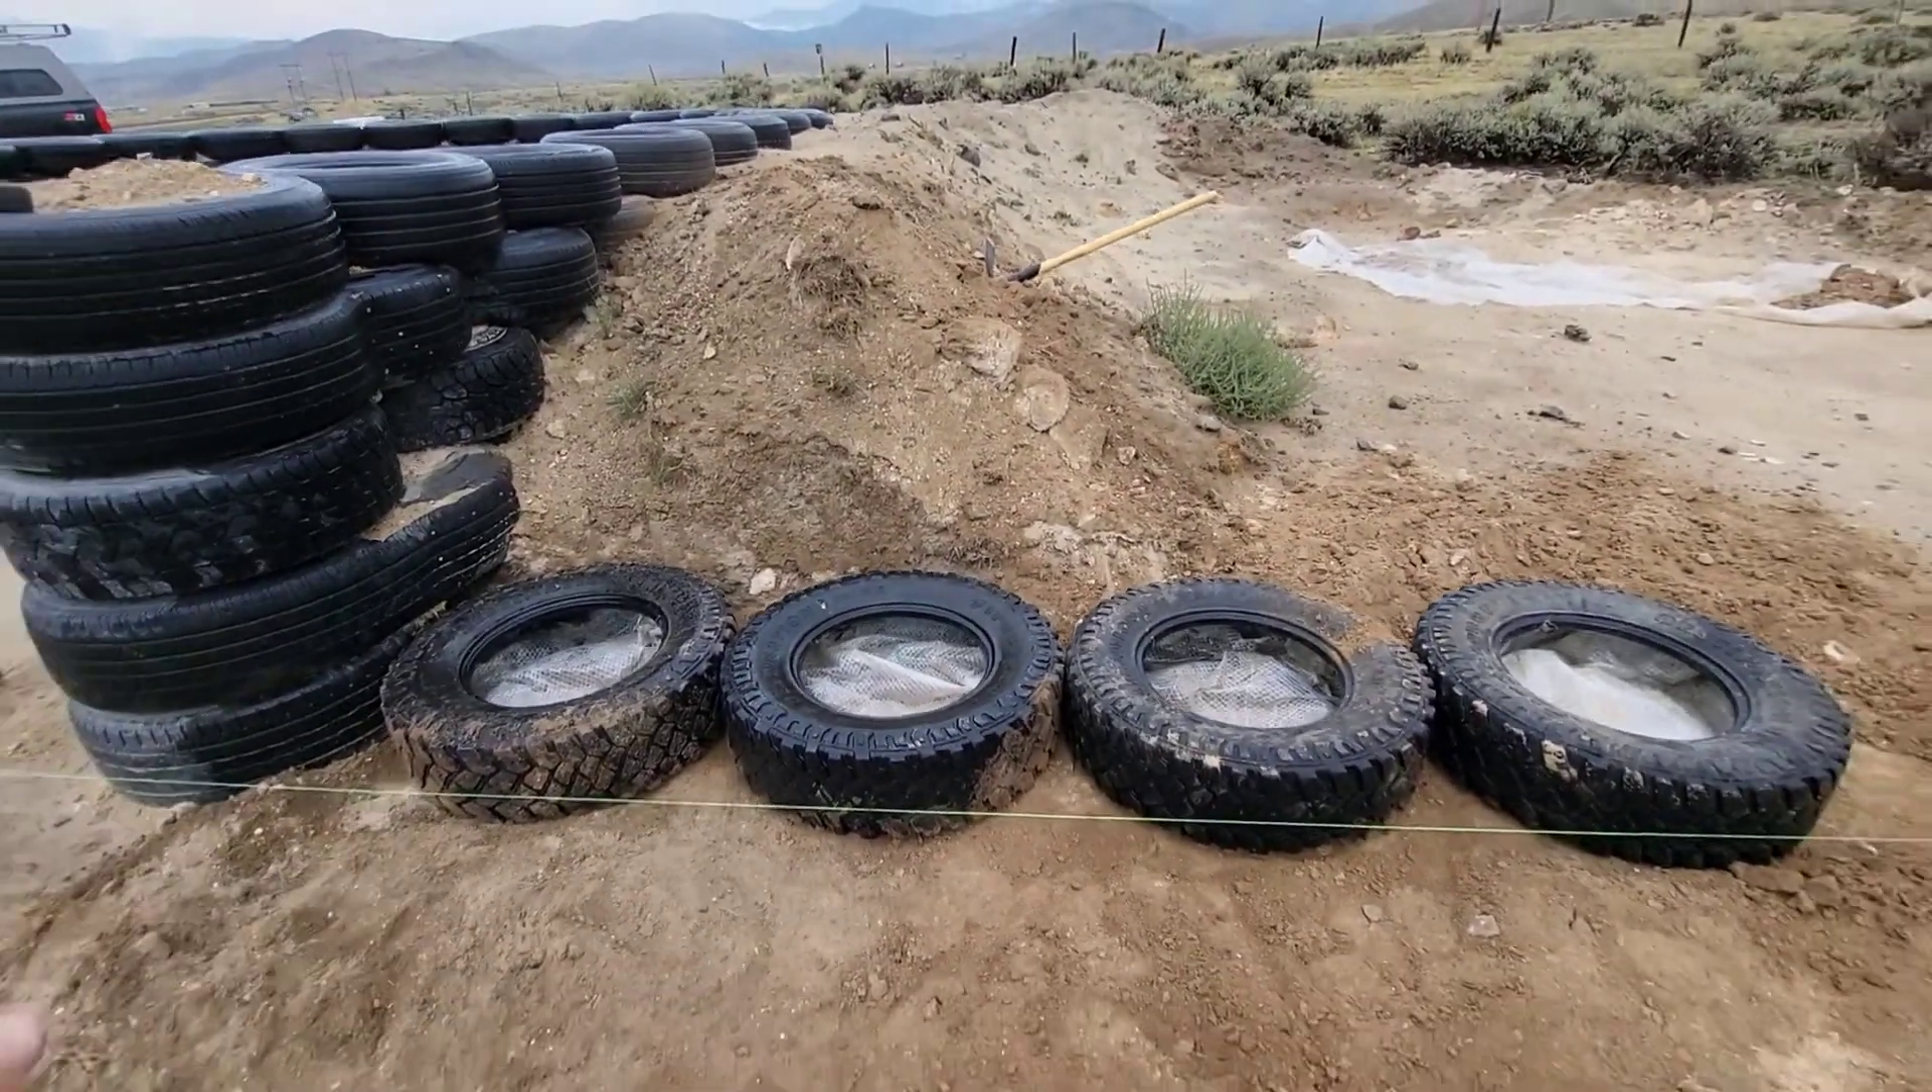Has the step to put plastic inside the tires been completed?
Yes.